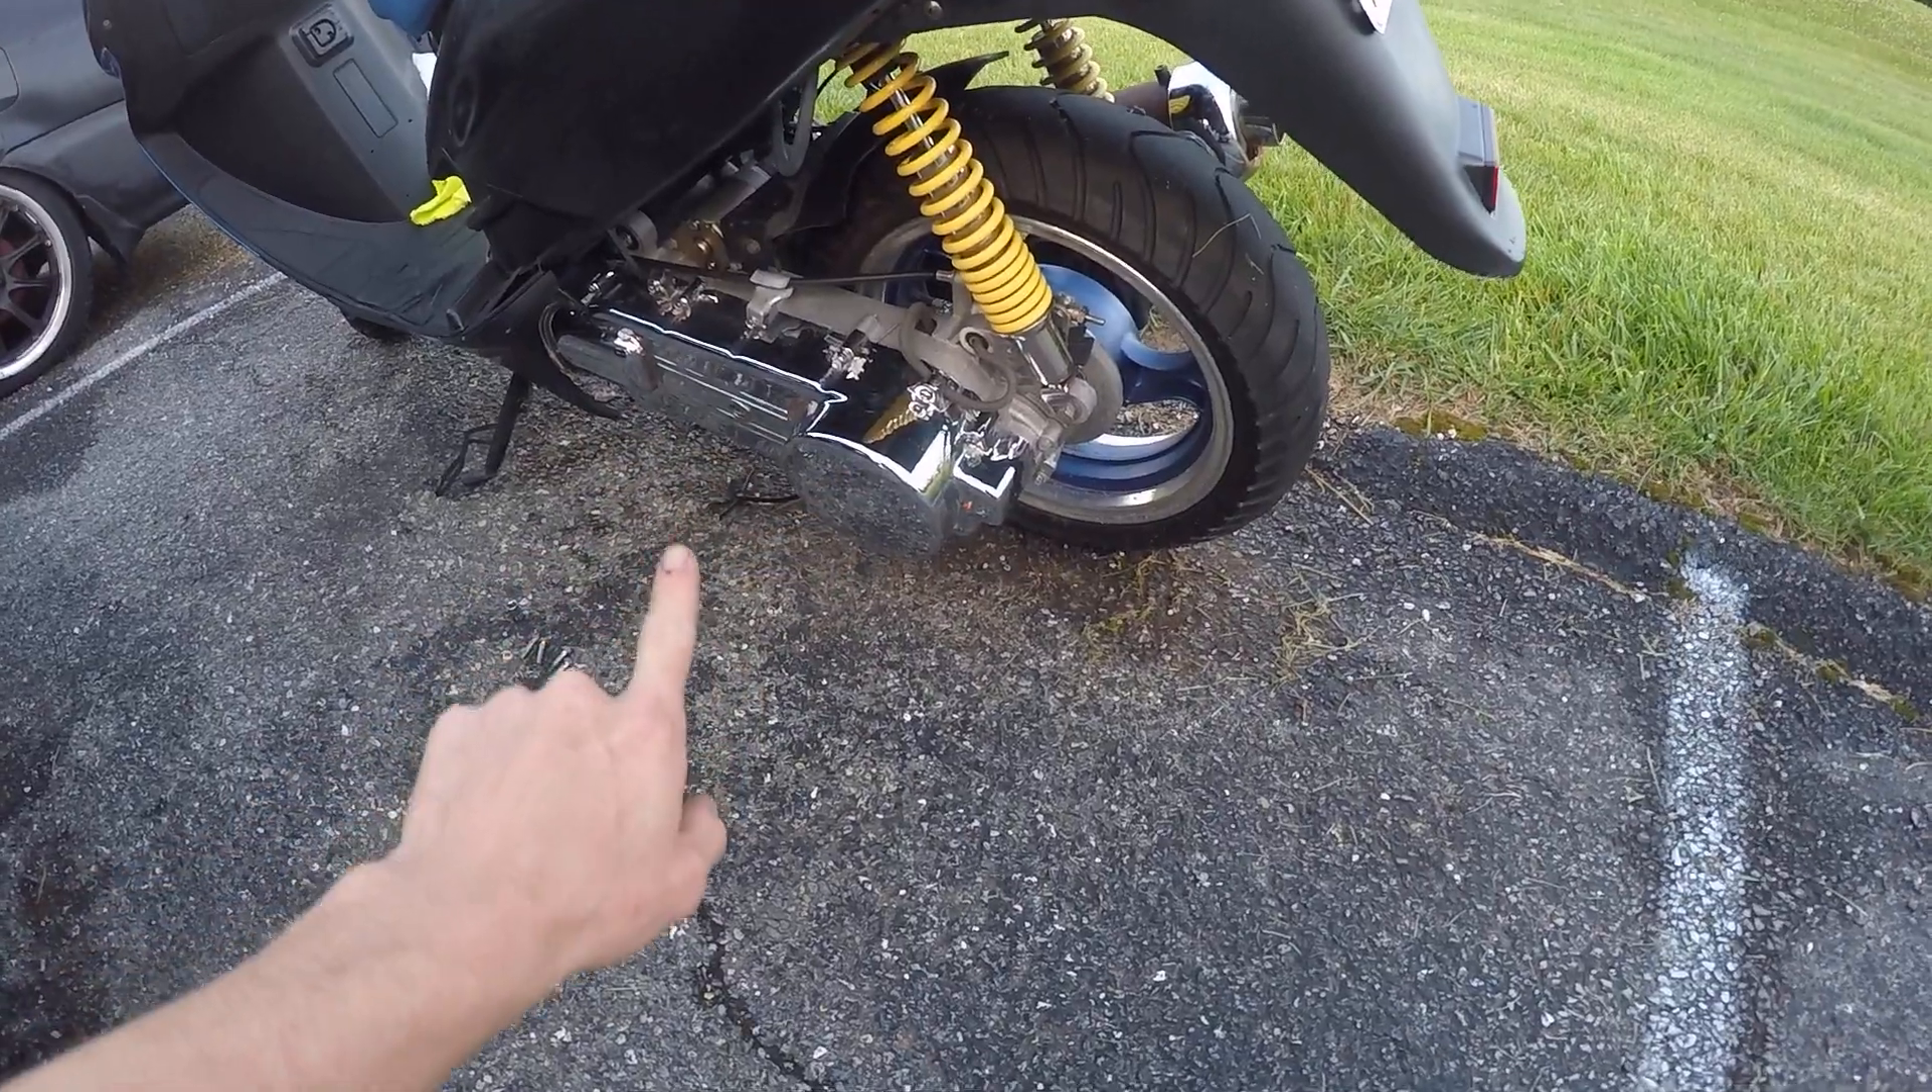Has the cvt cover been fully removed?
No.